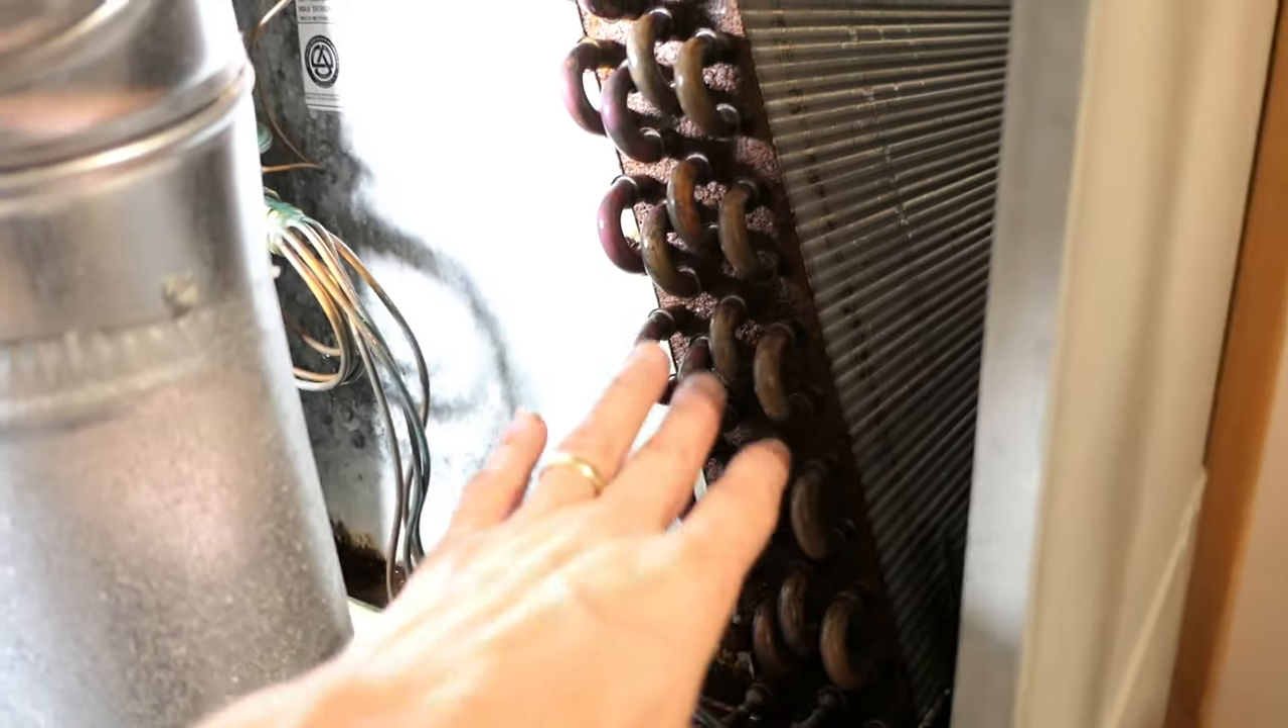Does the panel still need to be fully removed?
No.